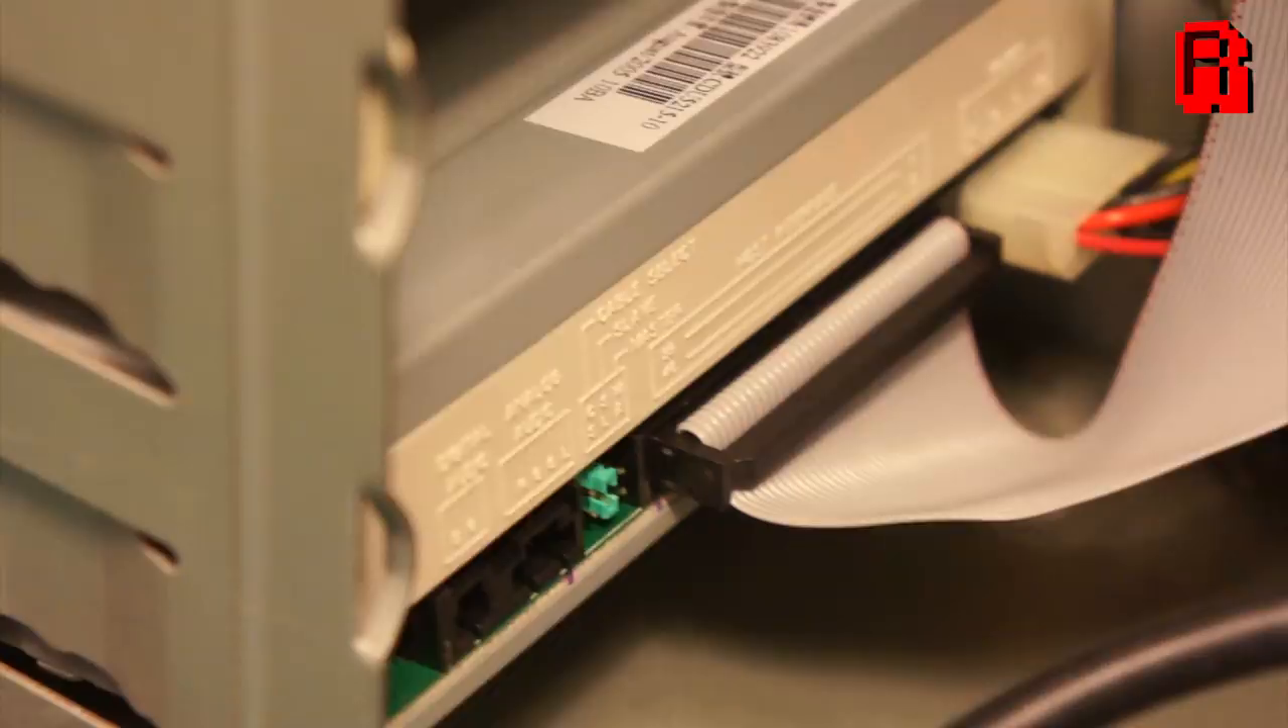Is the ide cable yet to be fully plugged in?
No.